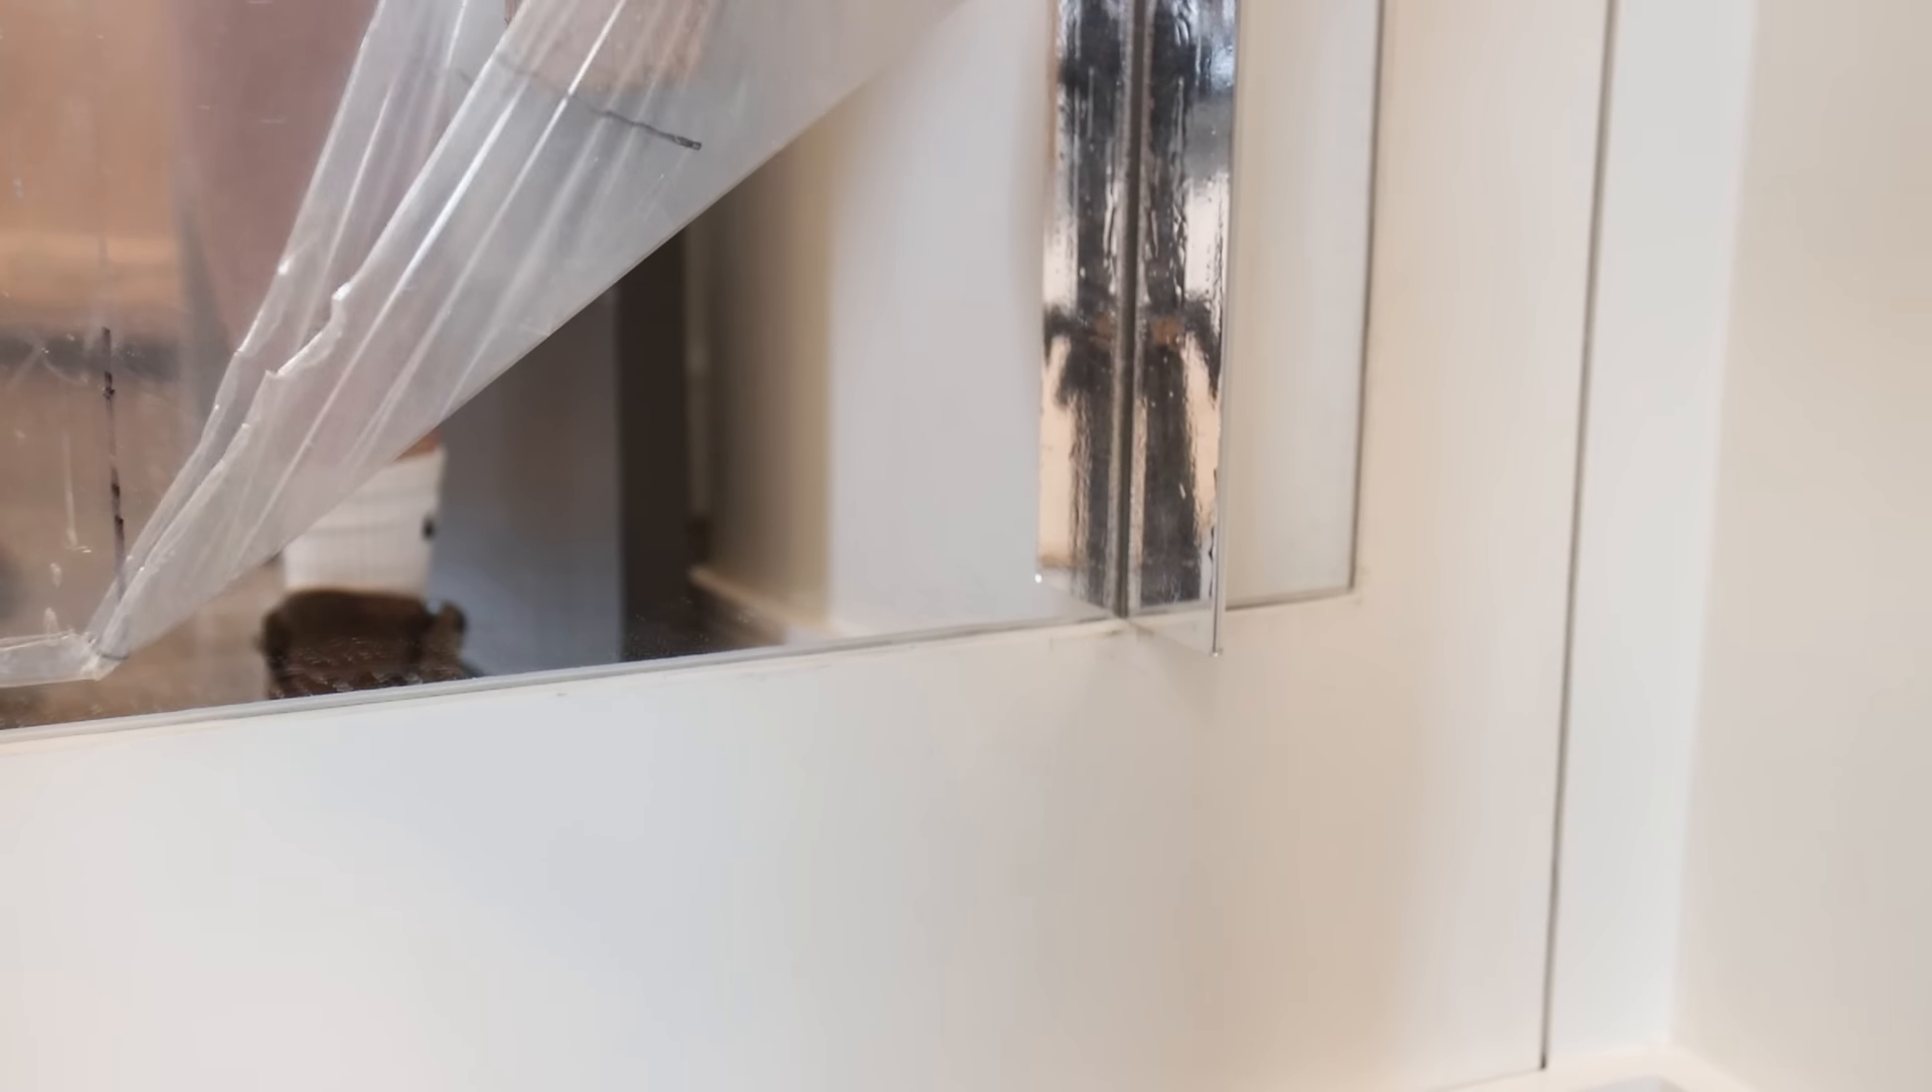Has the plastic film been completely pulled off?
No.